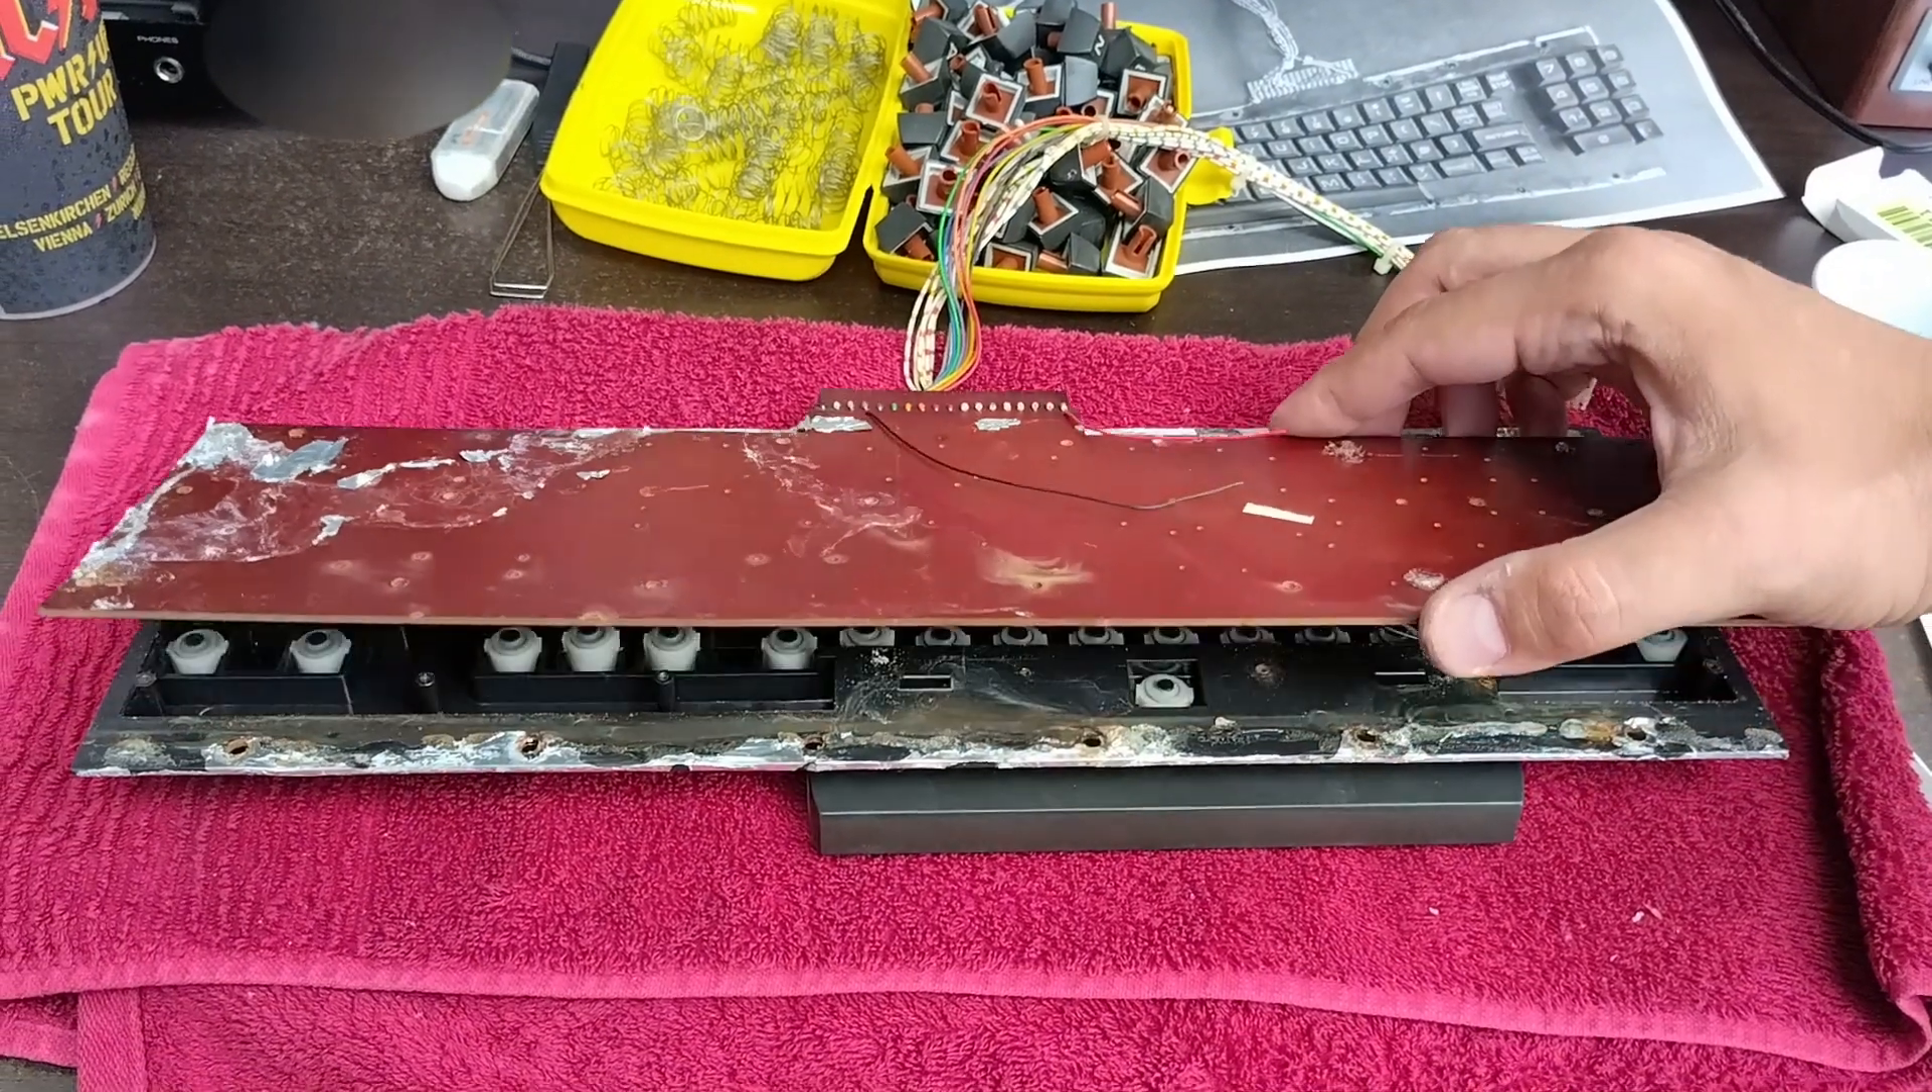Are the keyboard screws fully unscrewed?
Yes.